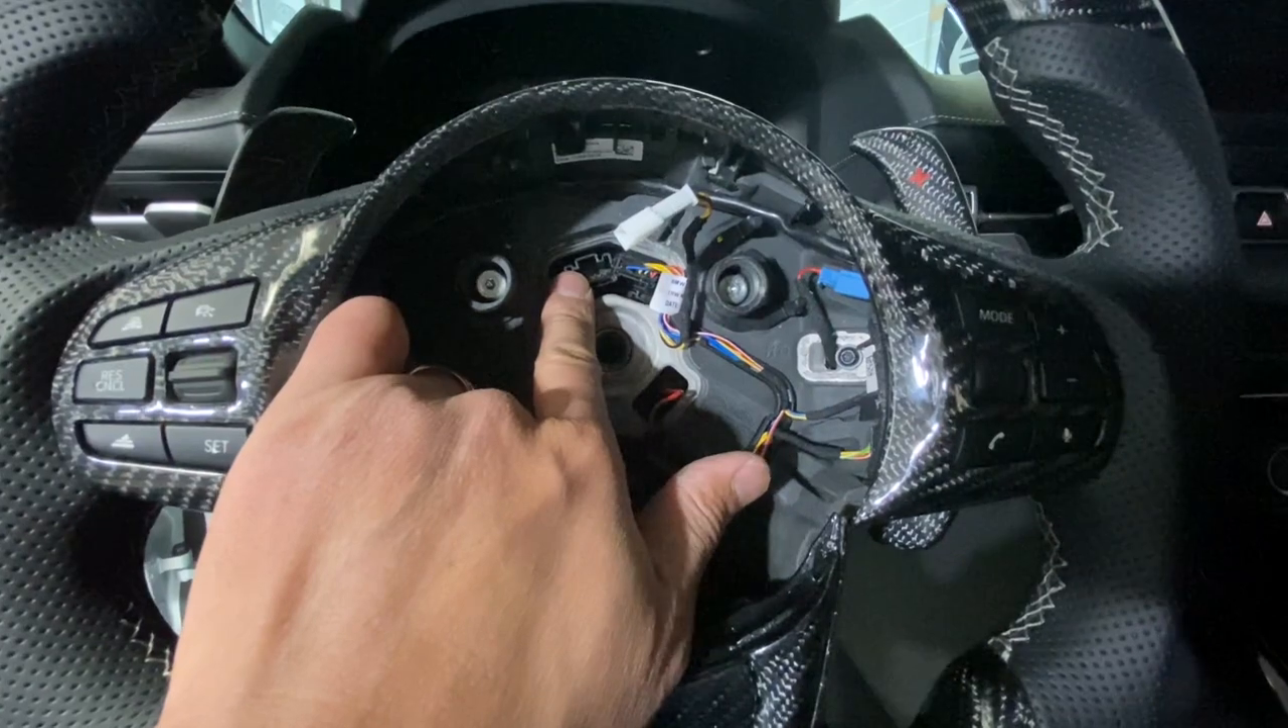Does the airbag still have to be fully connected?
Yes.